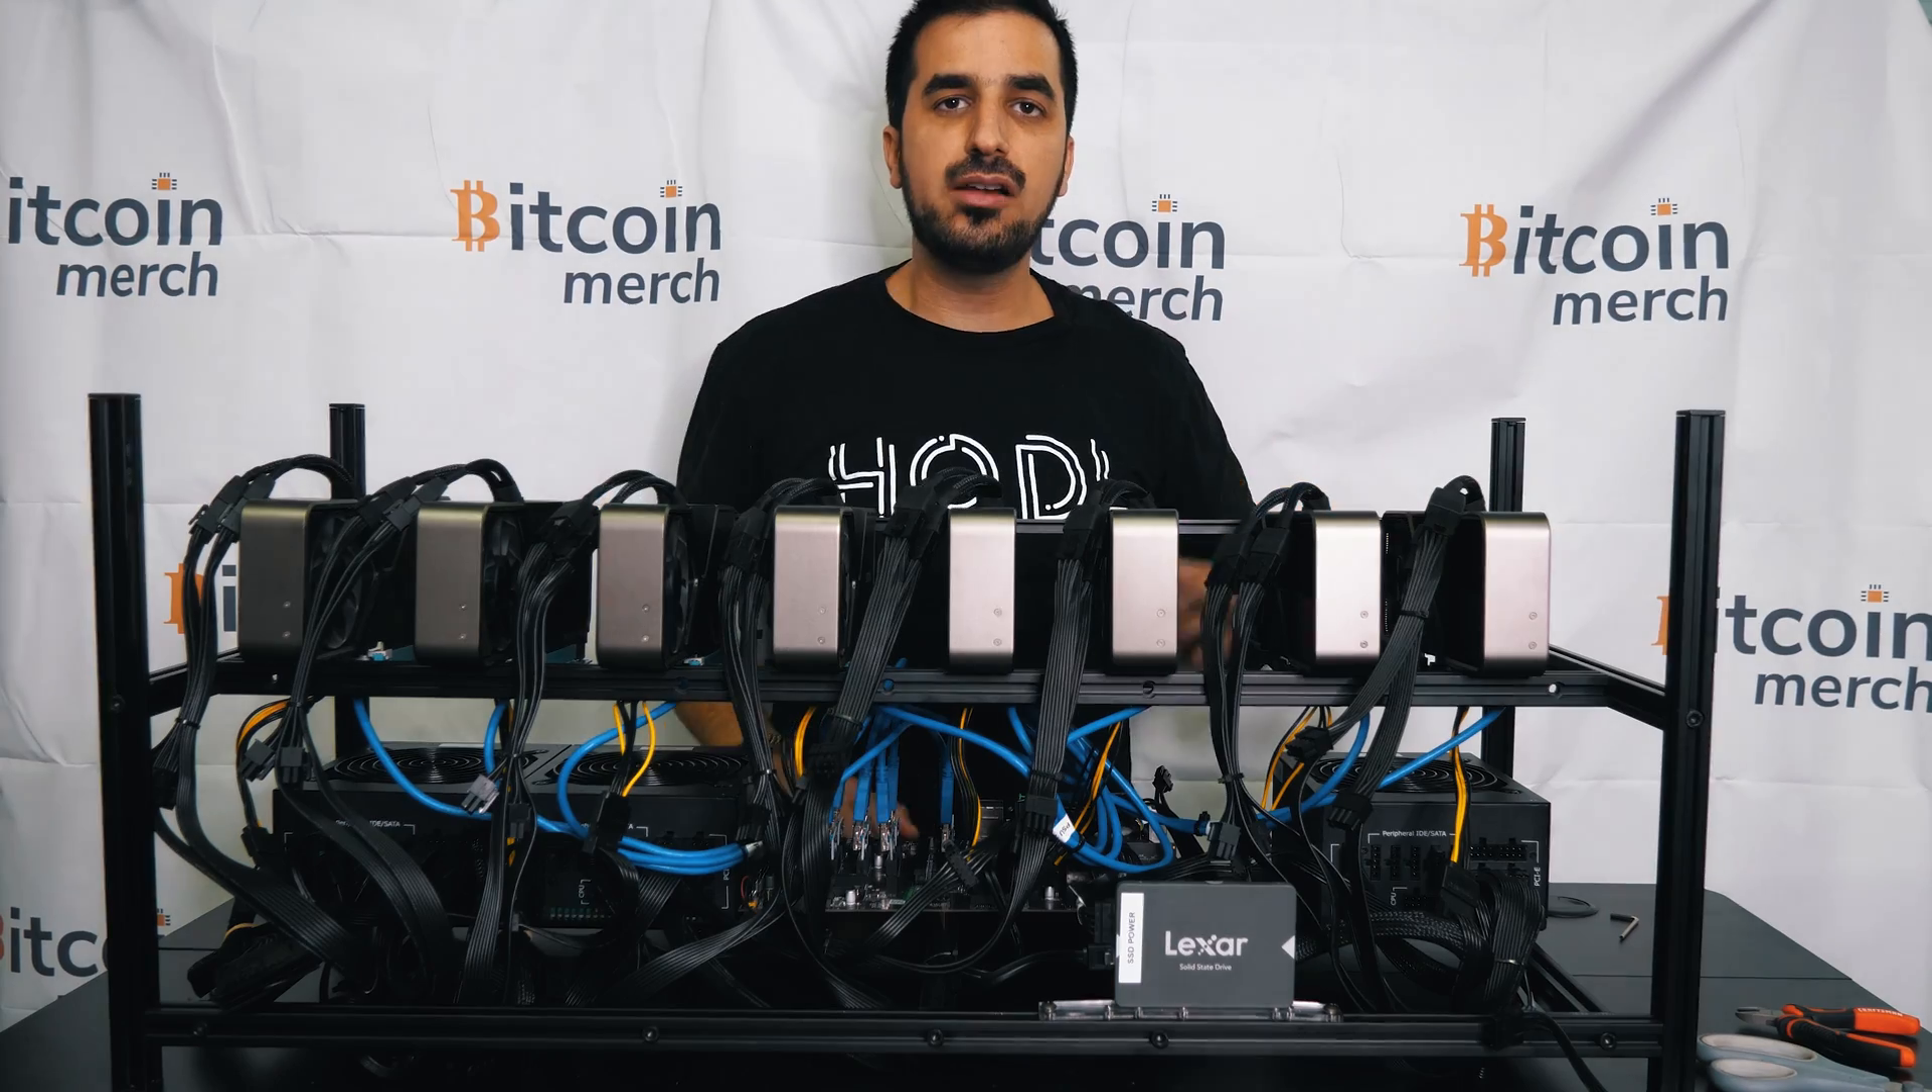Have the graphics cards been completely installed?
Yes.